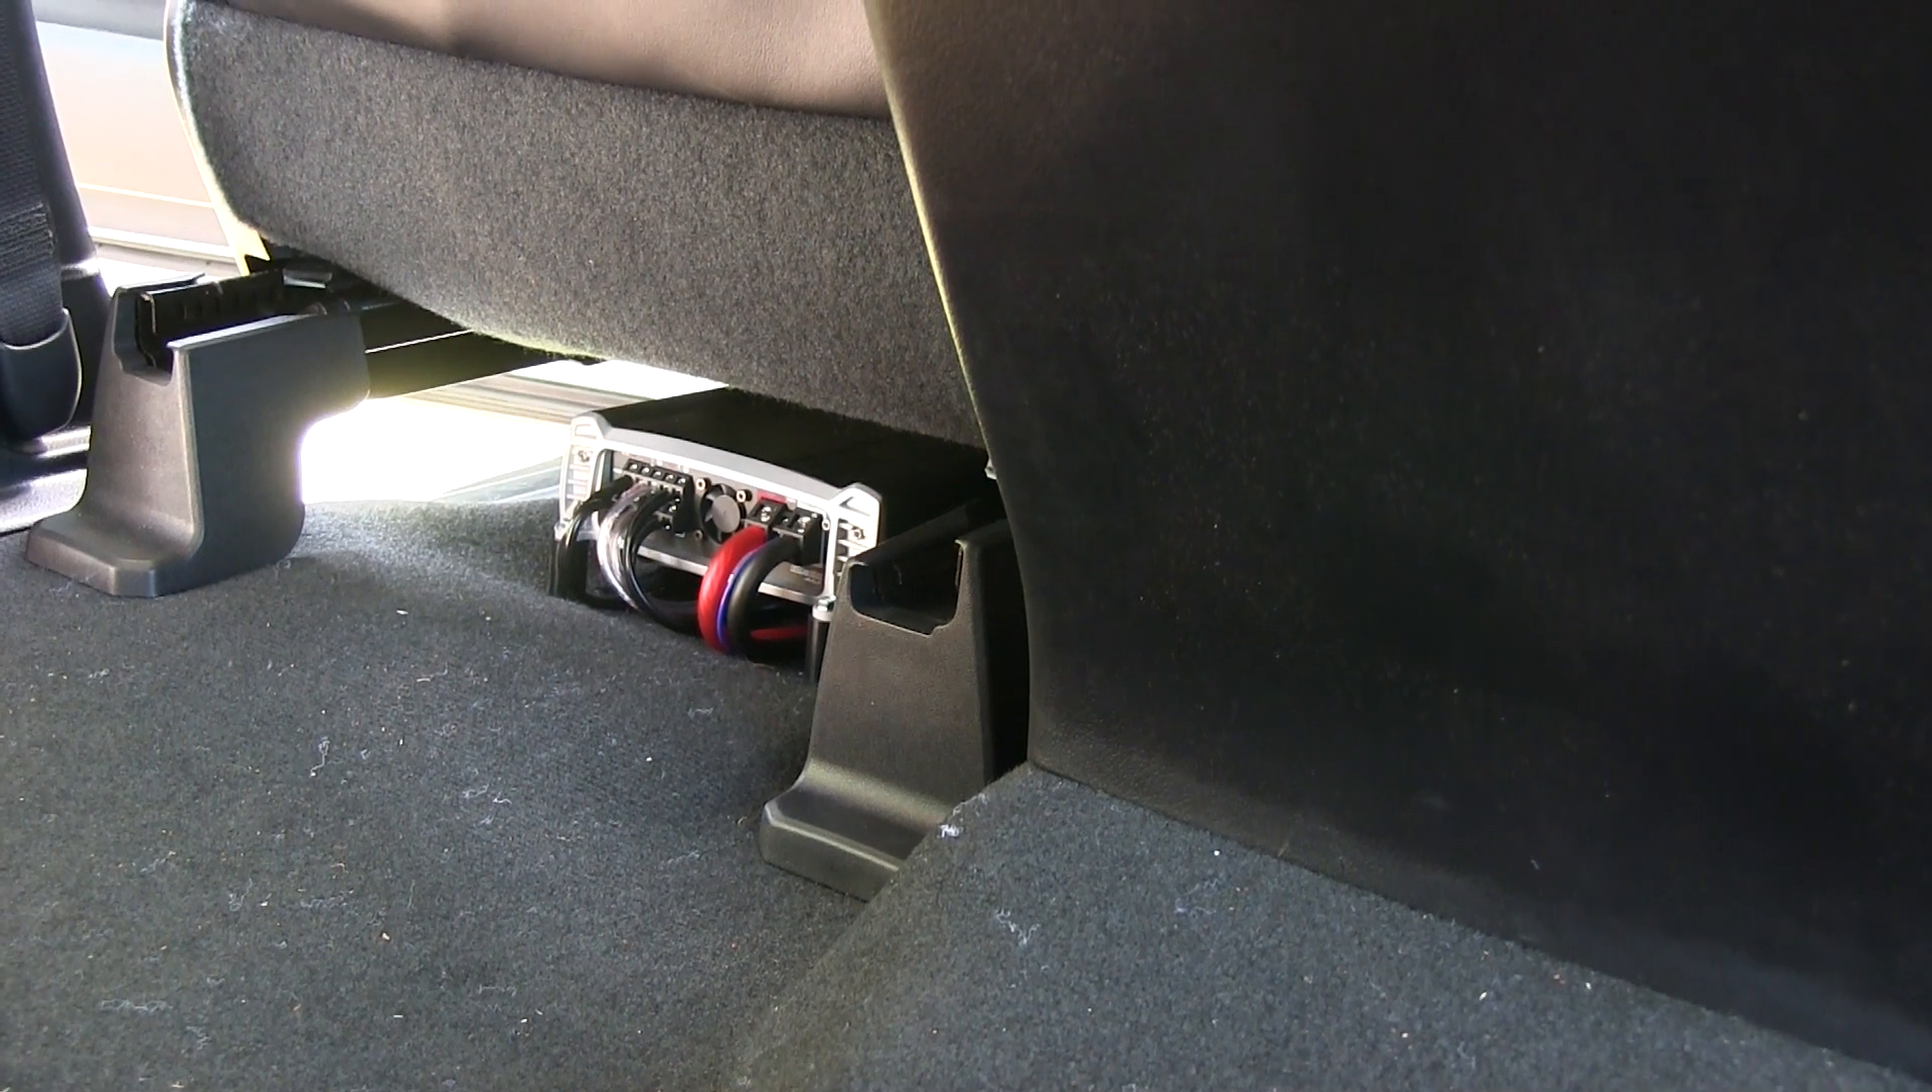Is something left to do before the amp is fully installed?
No.